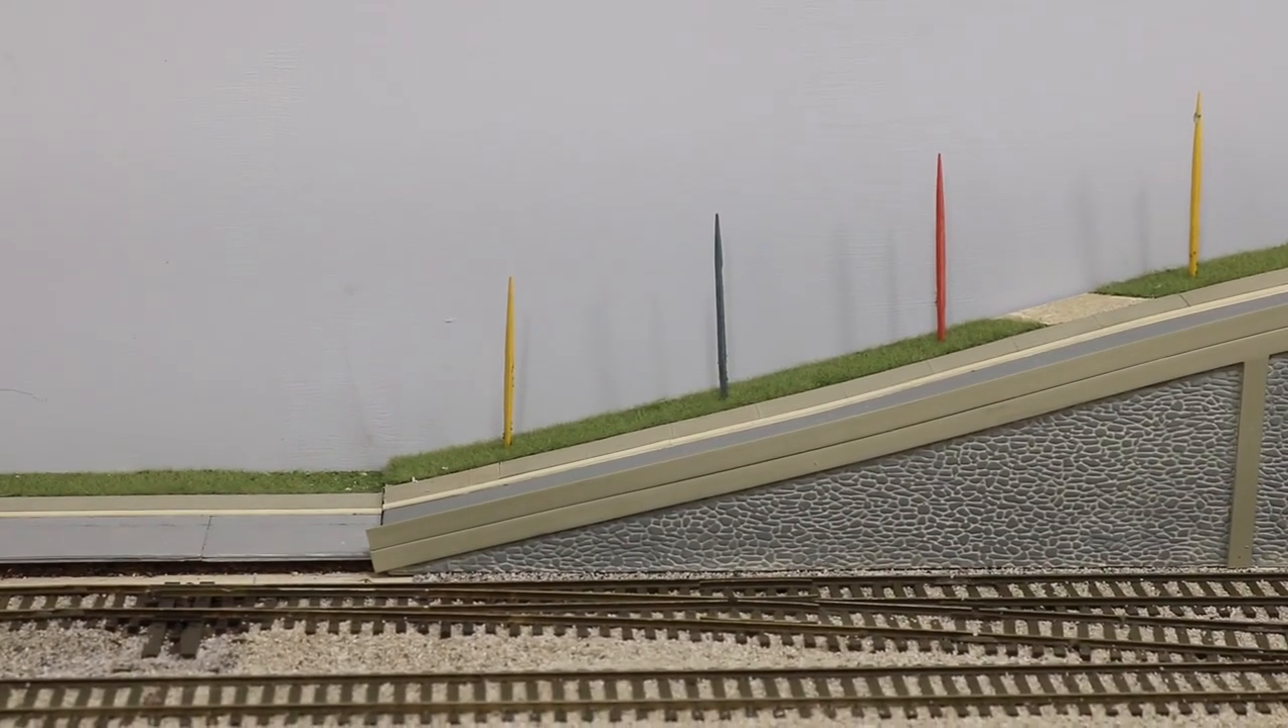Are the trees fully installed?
No.